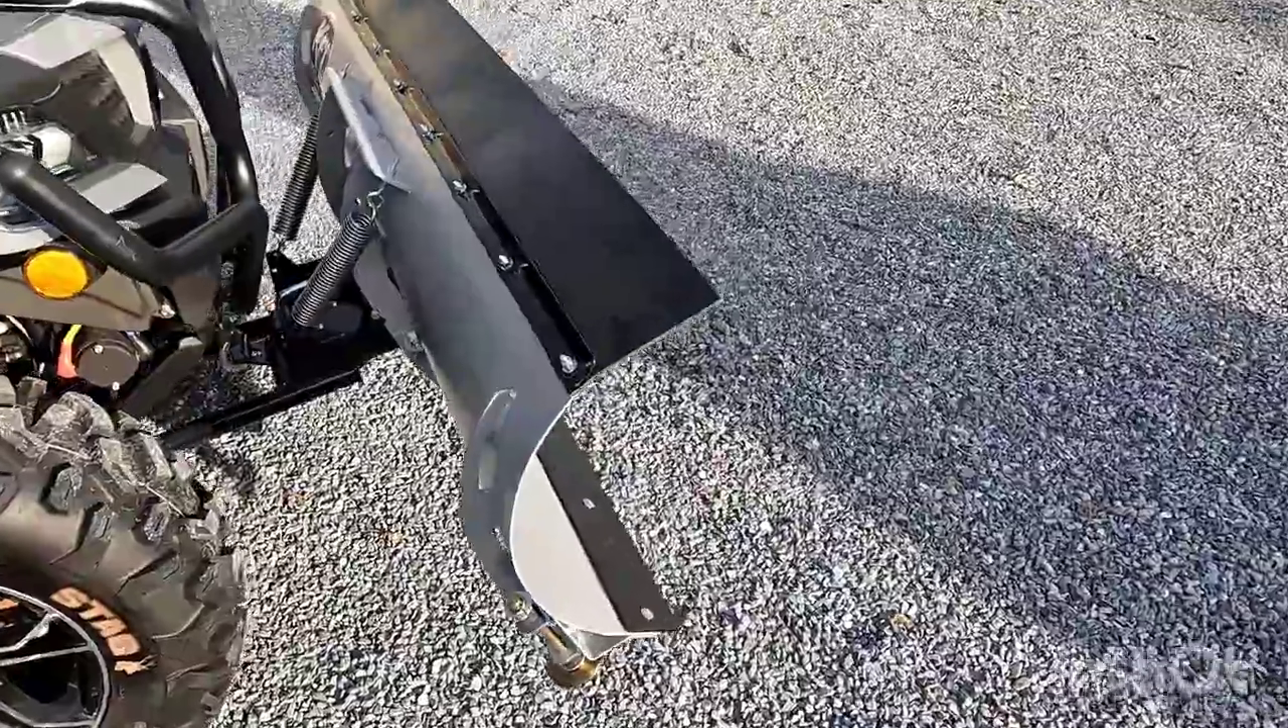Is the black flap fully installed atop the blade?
Yes.